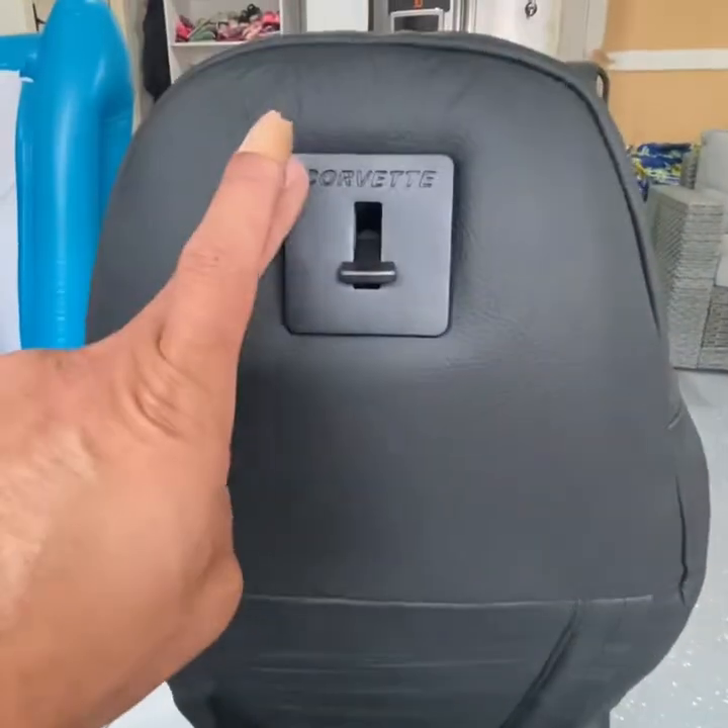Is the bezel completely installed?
Yes.